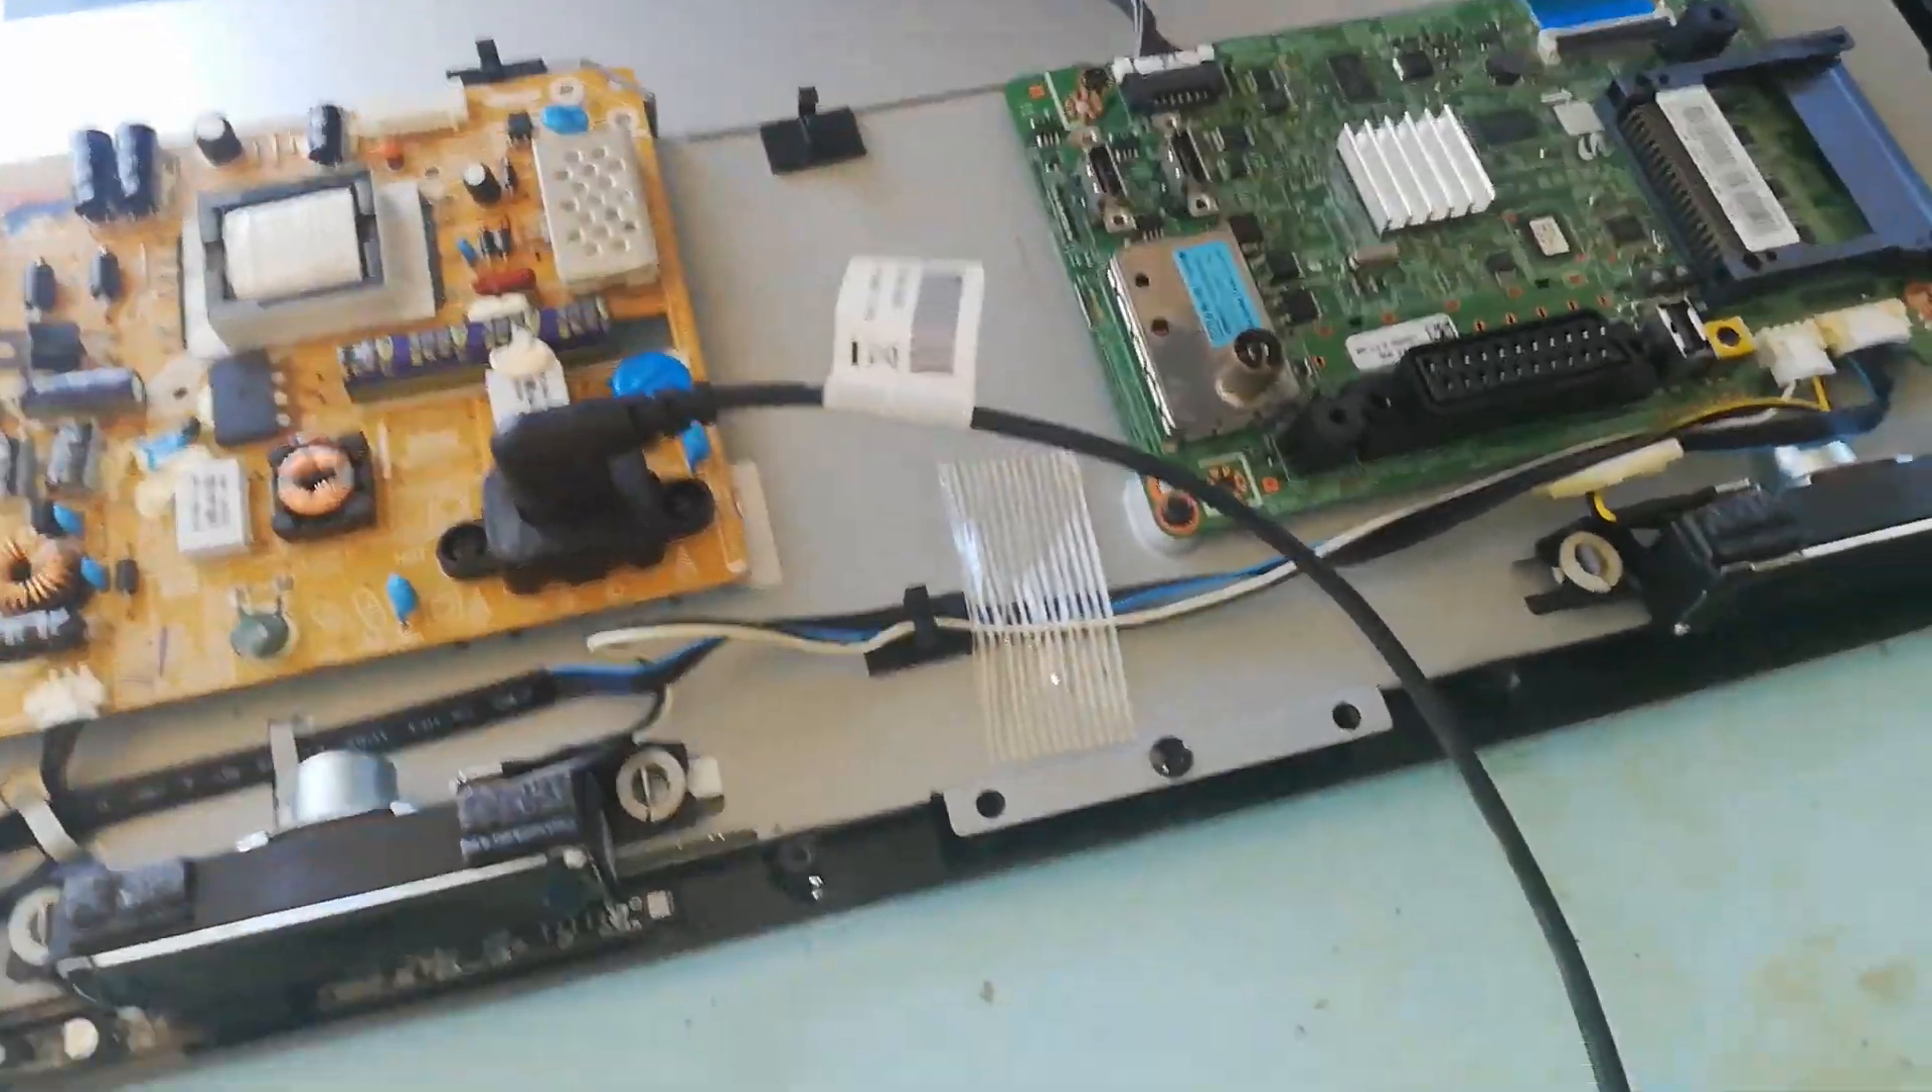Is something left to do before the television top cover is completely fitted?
Yes.